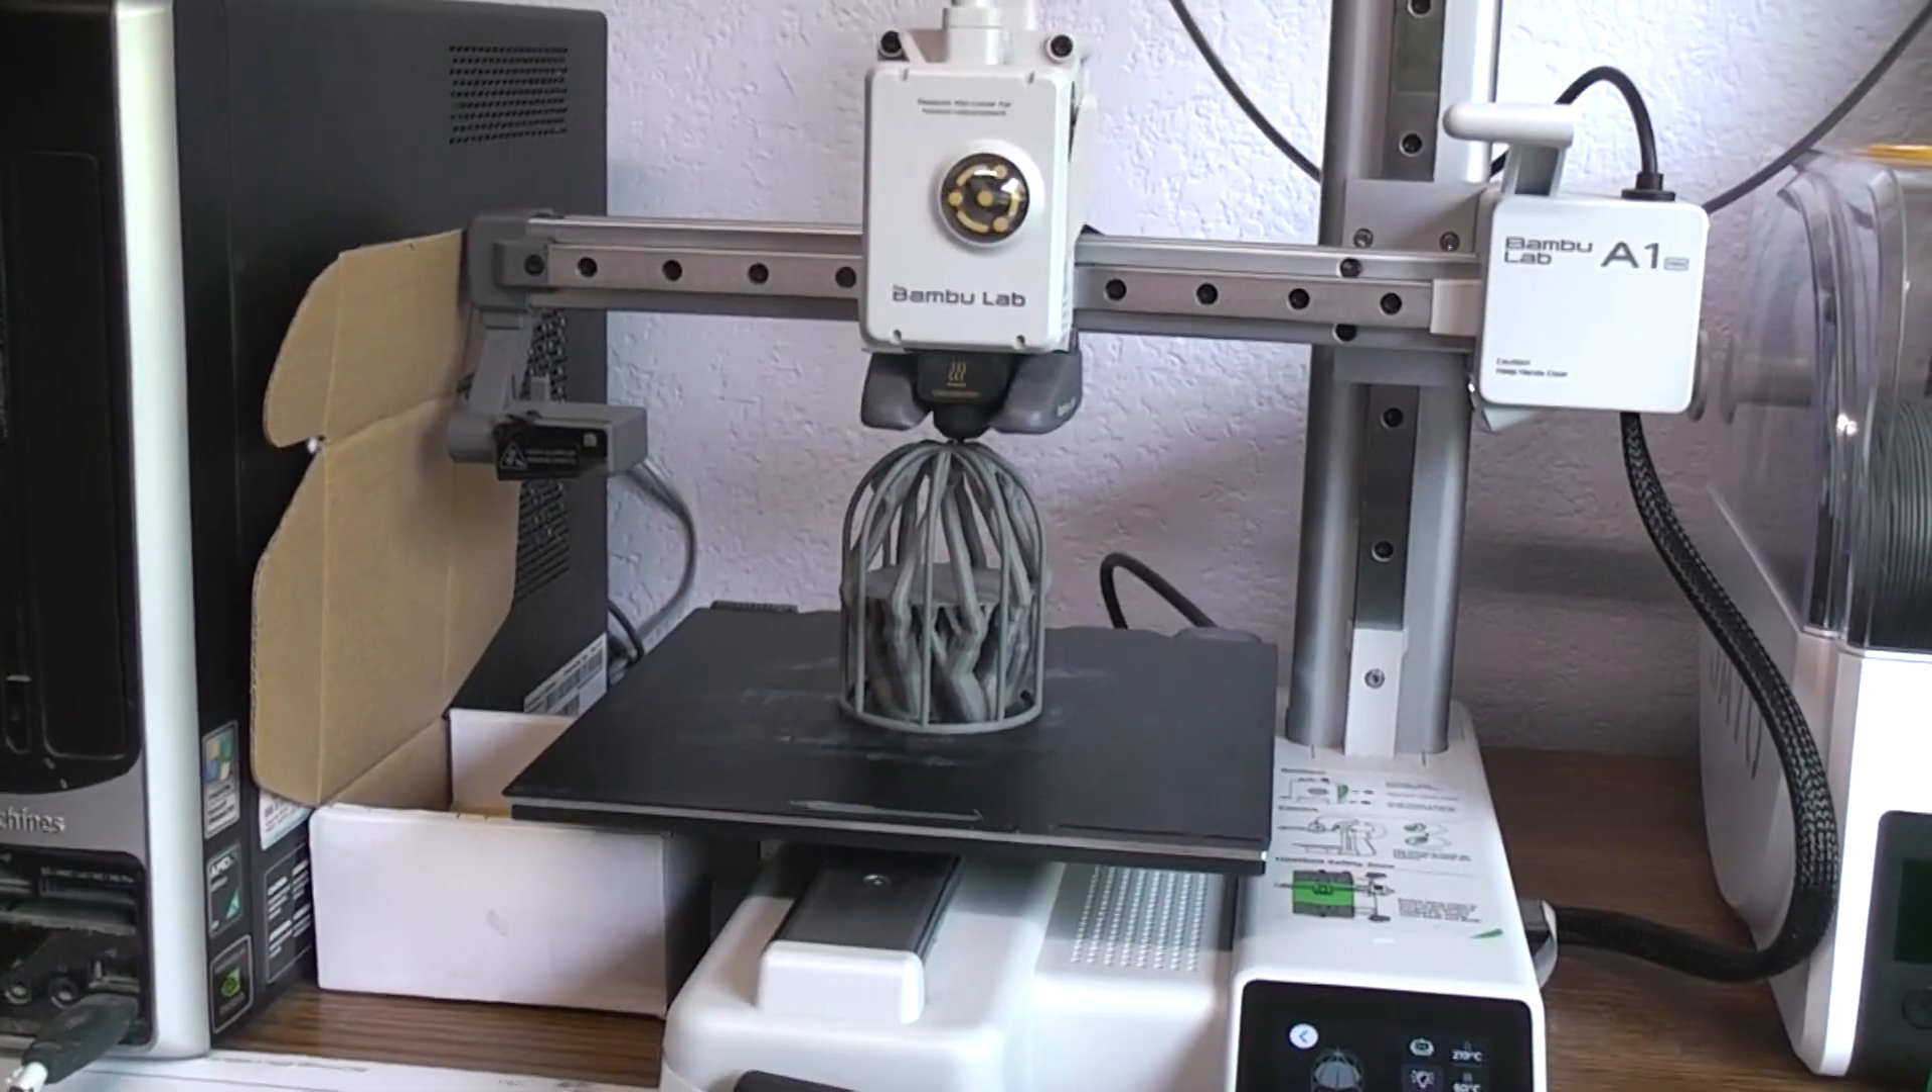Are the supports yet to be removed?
Yes.